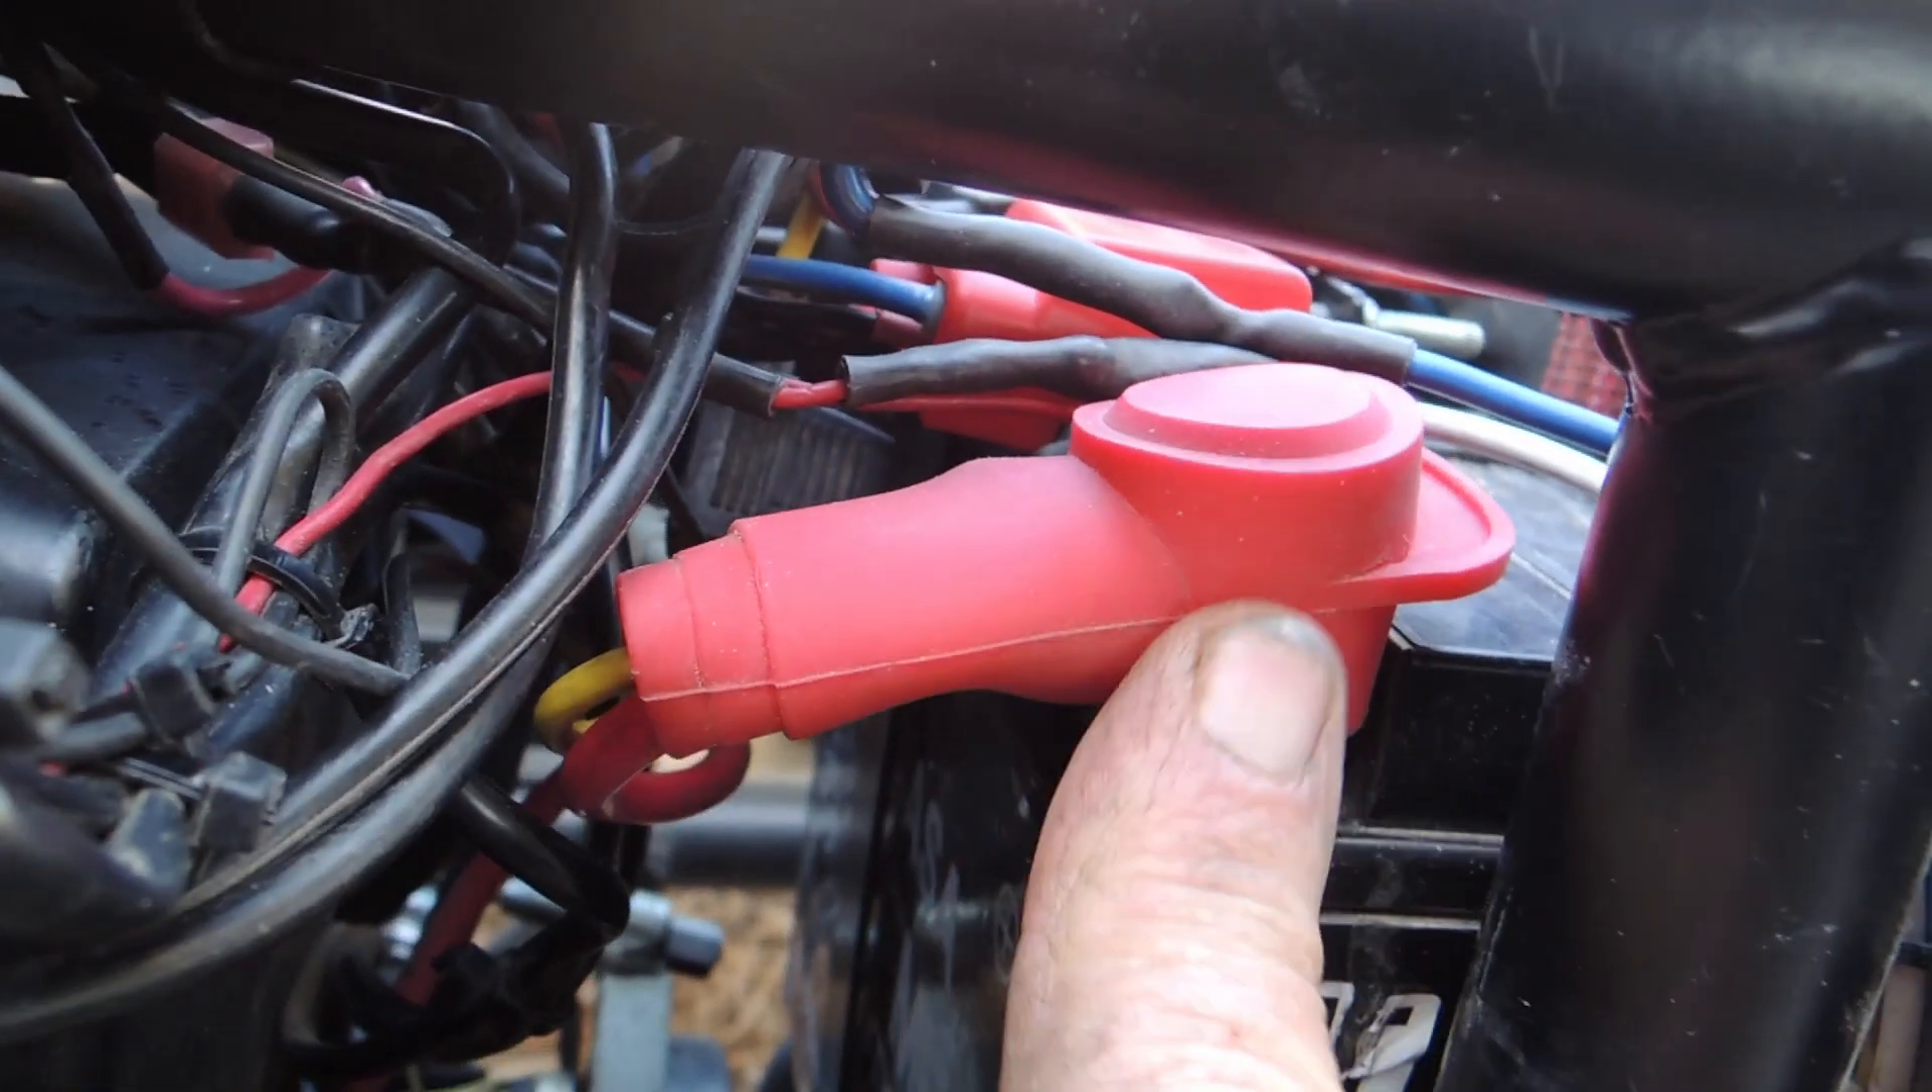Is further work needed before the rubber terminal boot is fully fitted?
No.